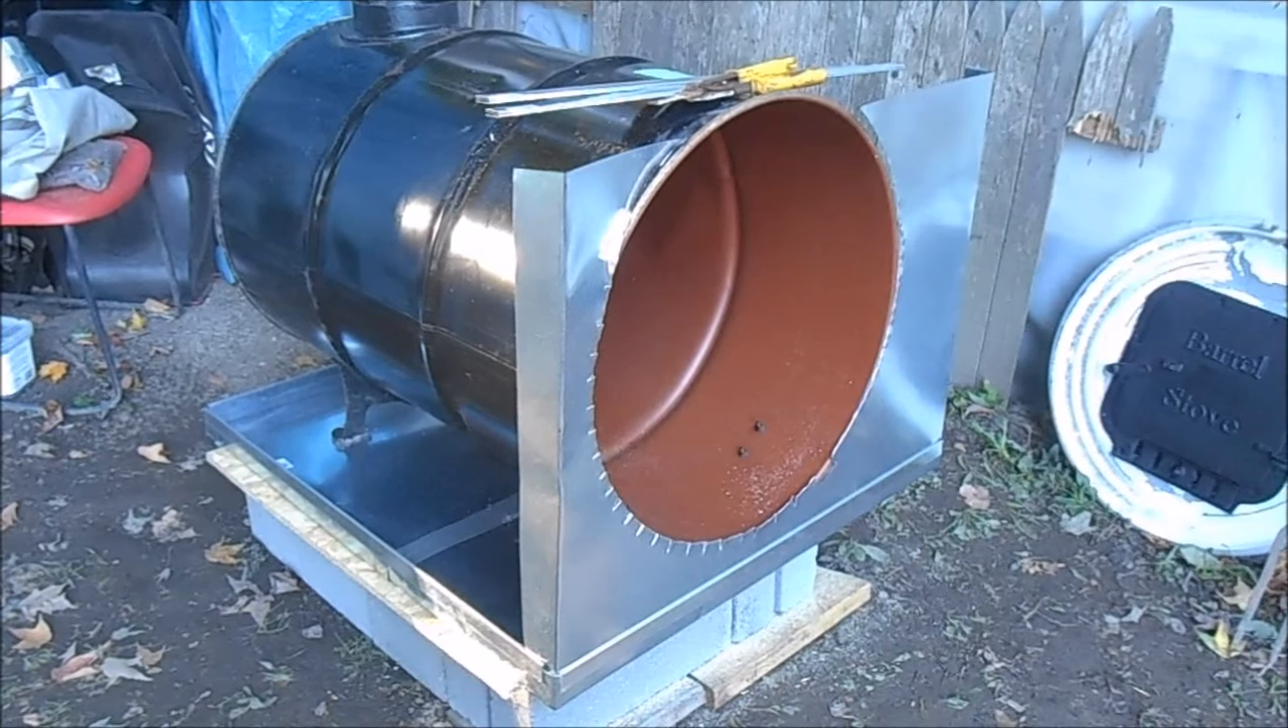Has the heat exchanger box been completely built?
No.